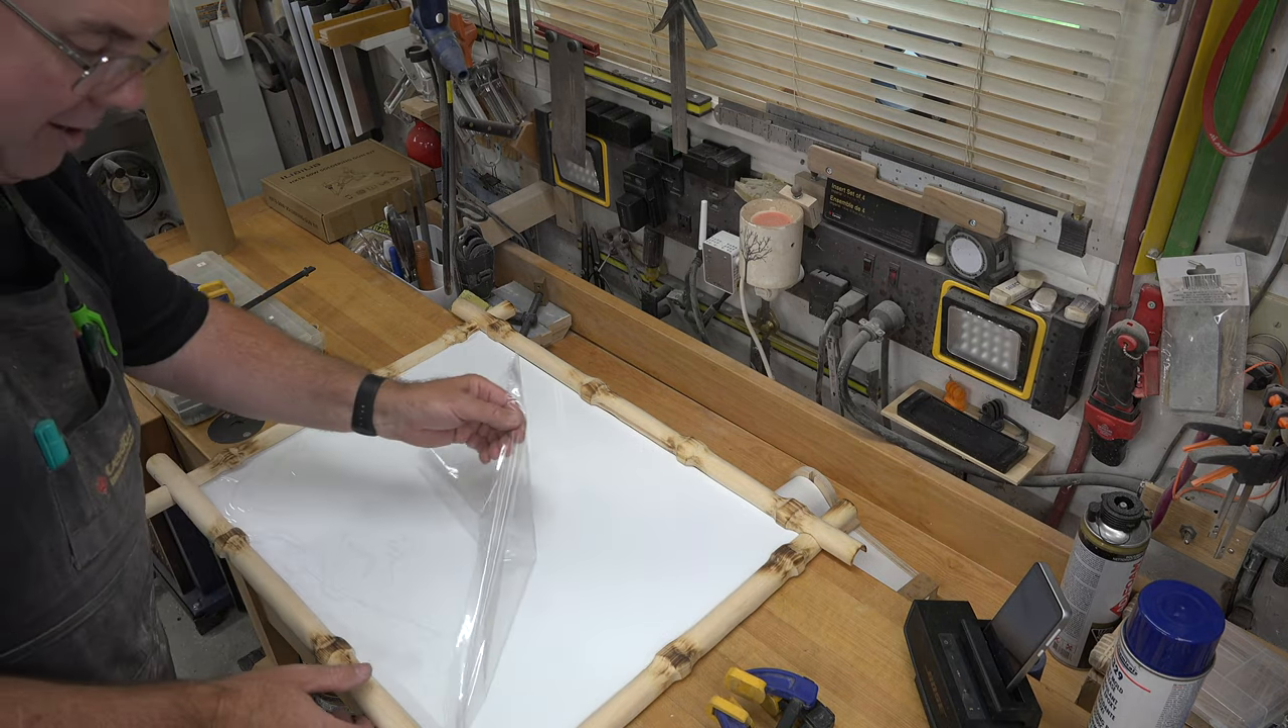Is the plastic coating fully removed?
No.